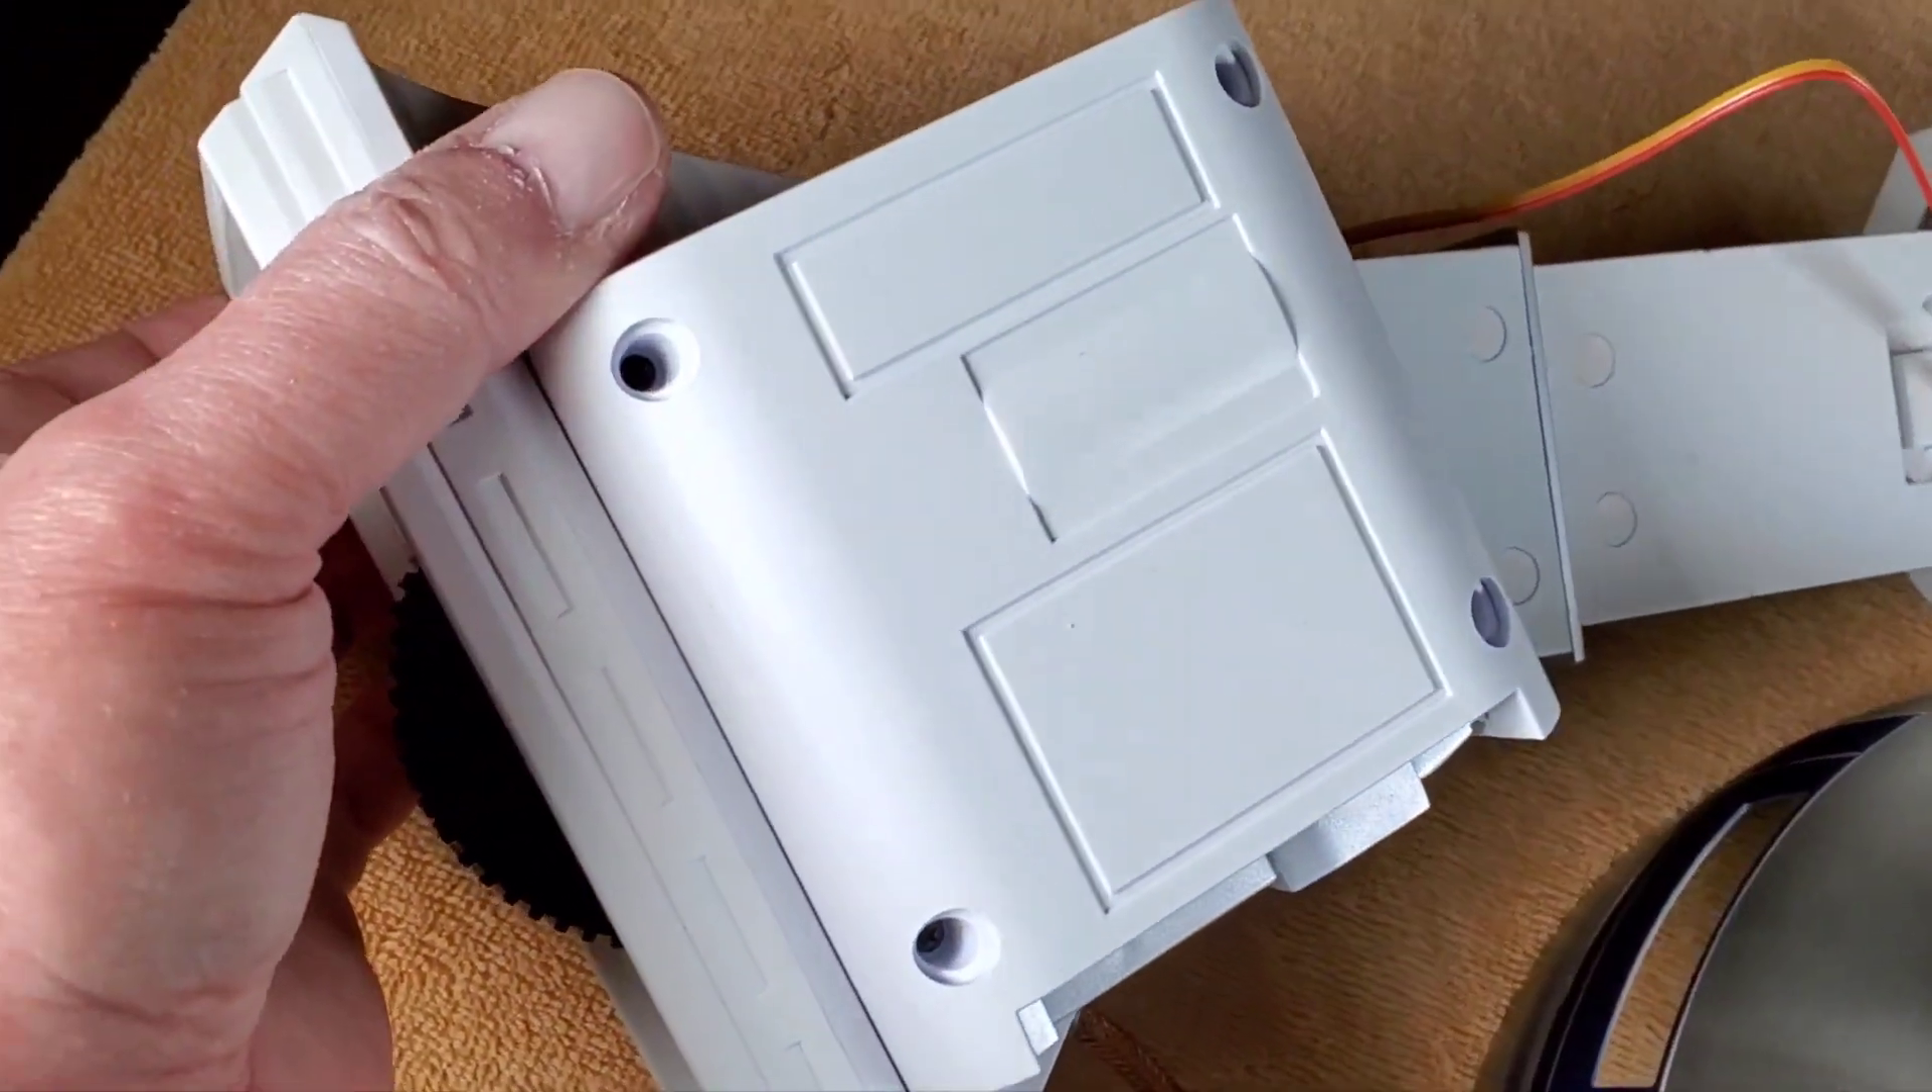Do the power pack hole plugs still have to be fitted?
Yes.